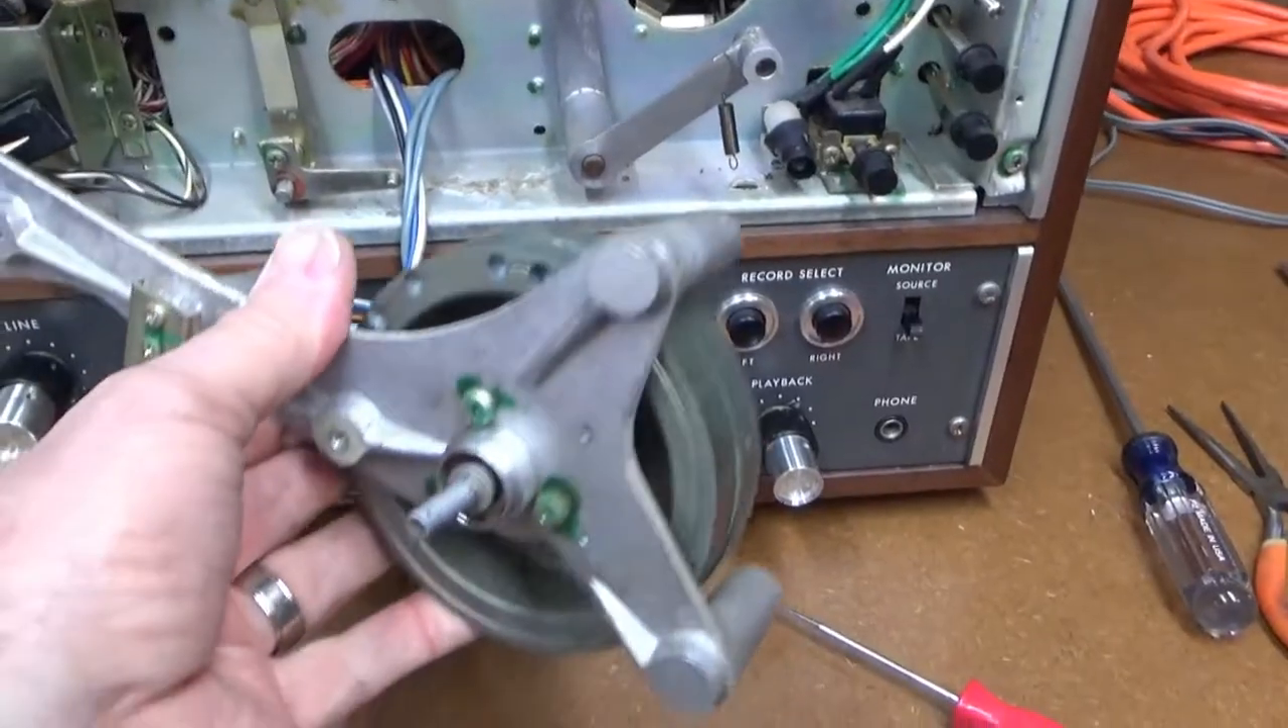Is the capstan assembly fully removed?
Yes.